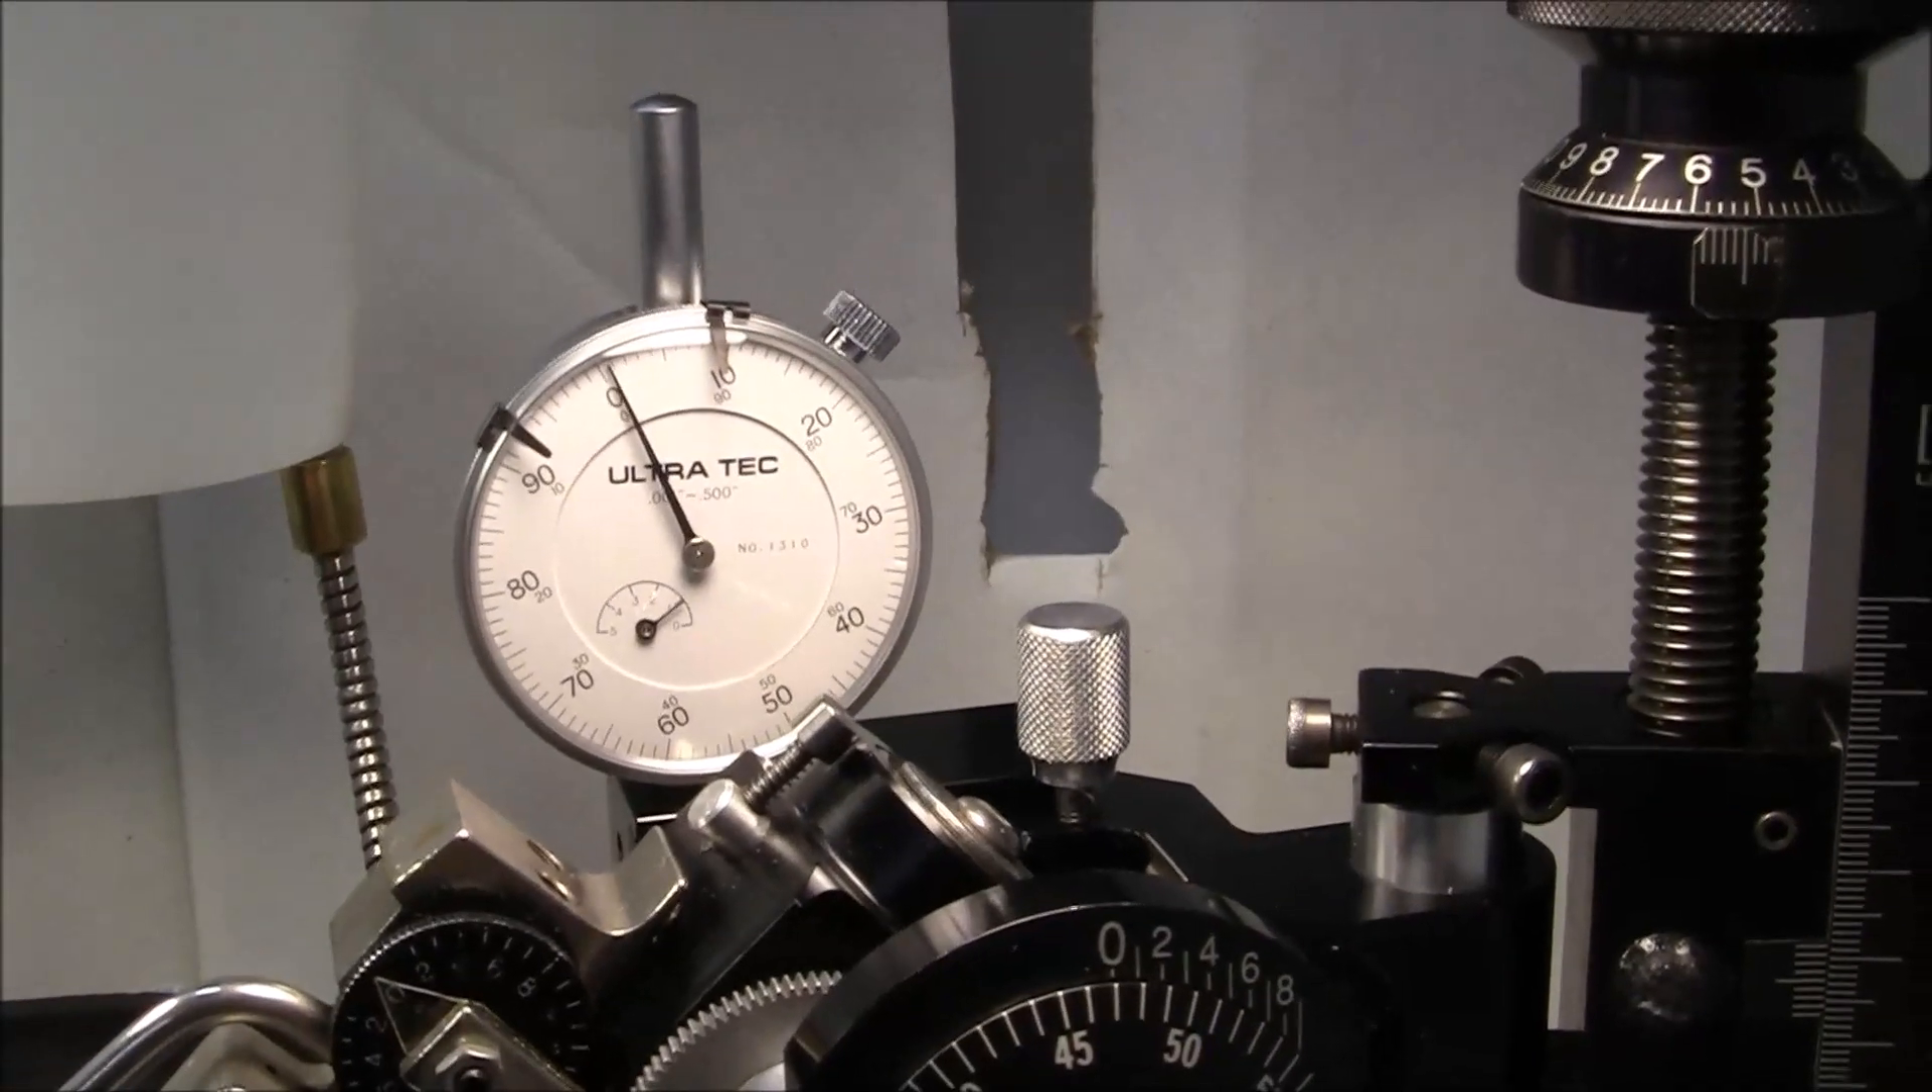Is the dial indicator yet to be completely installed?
No.